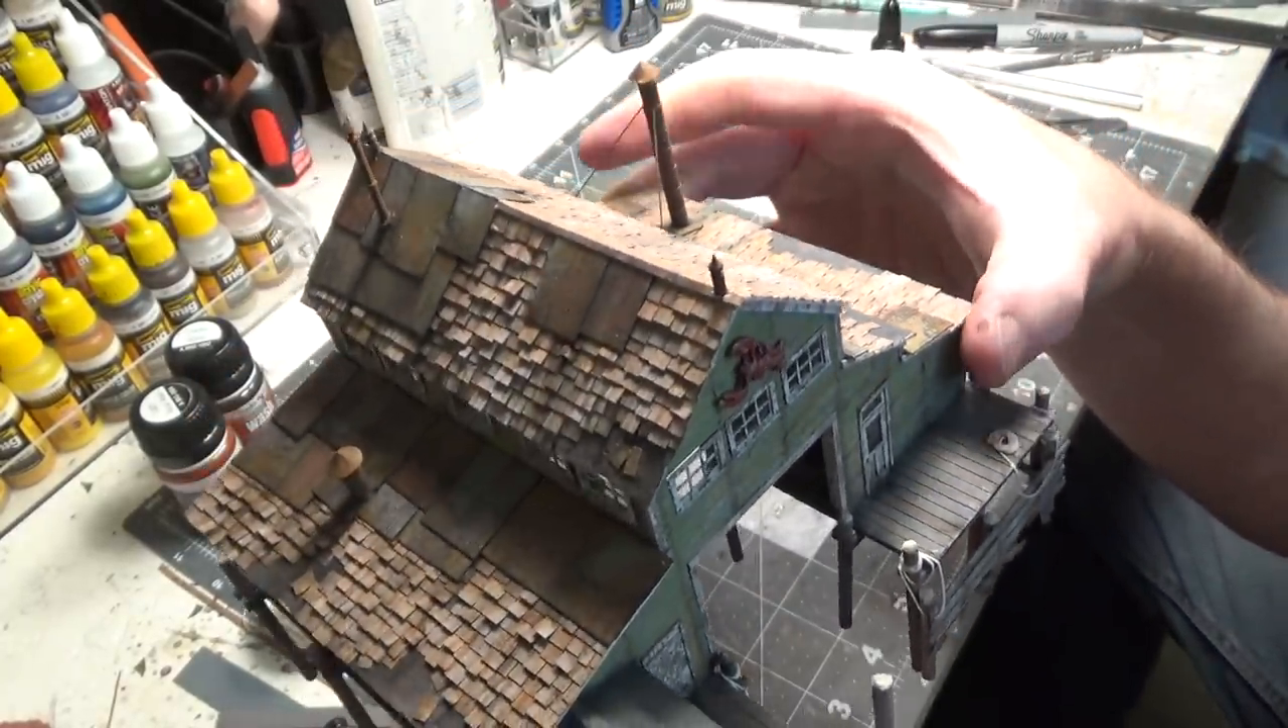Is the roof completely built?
Yes.